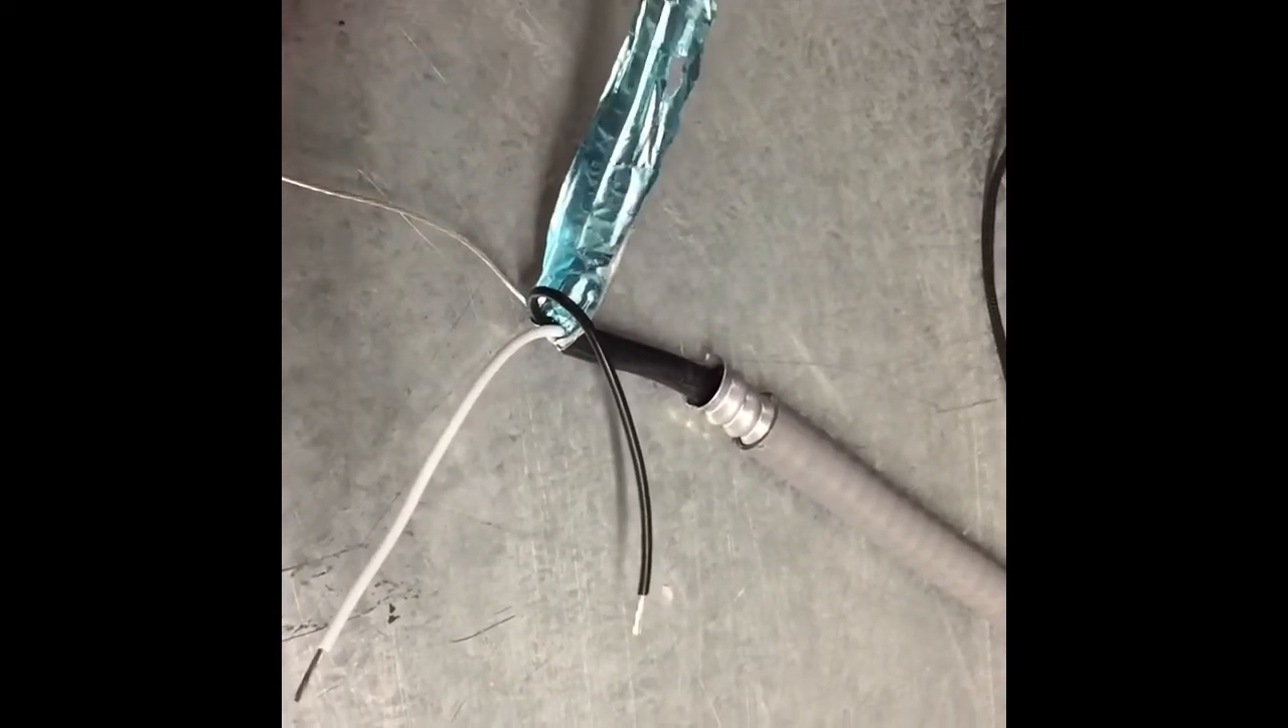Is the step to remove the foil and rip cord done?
No.